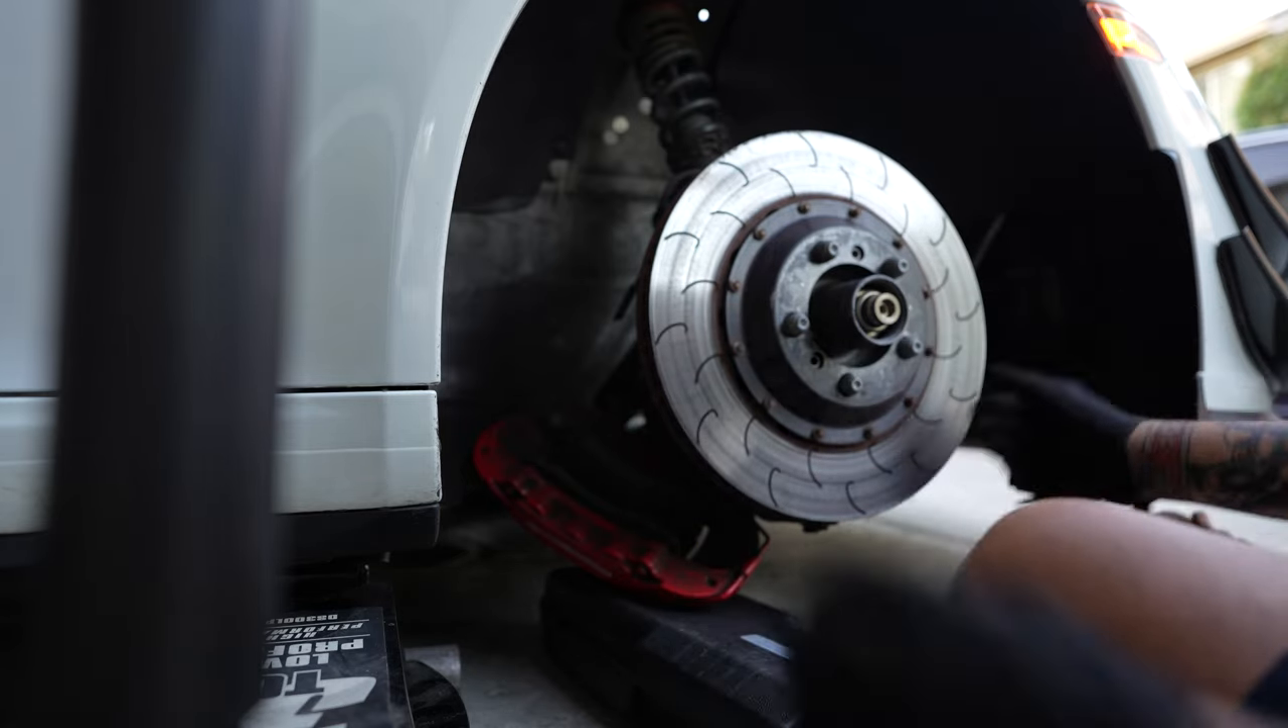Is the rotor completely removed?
No.